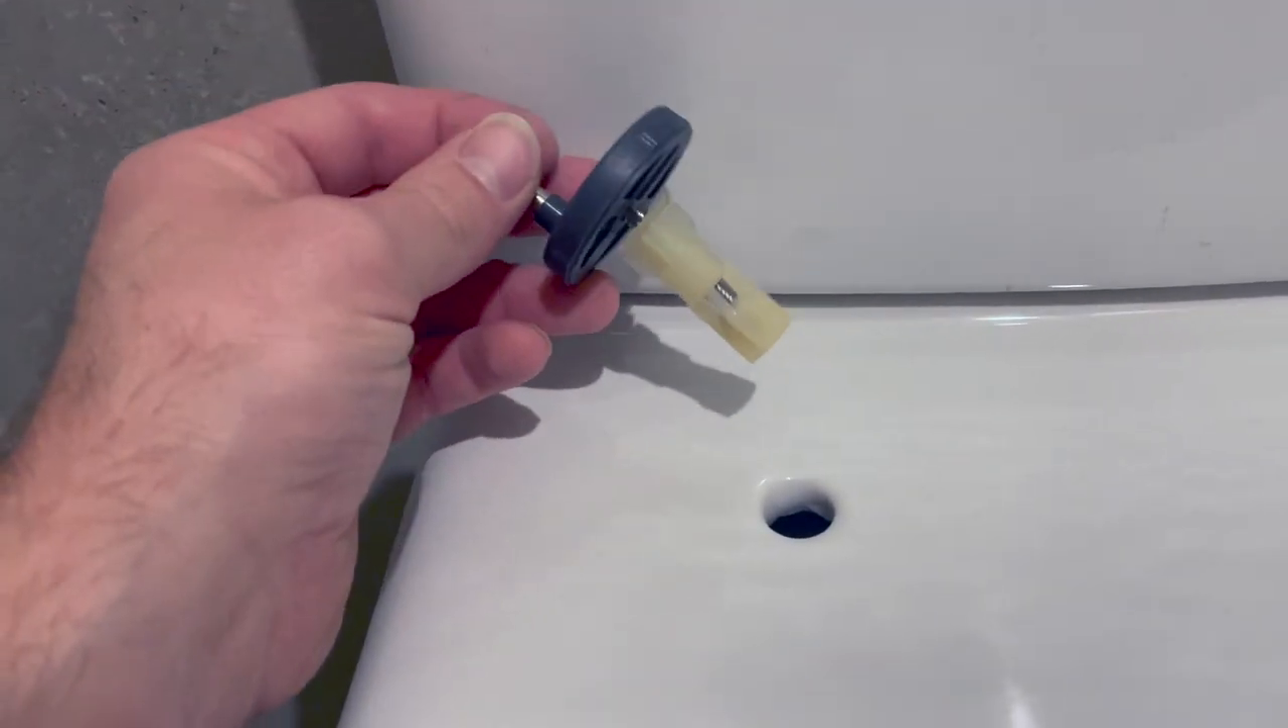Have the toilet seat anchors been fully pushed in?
No.